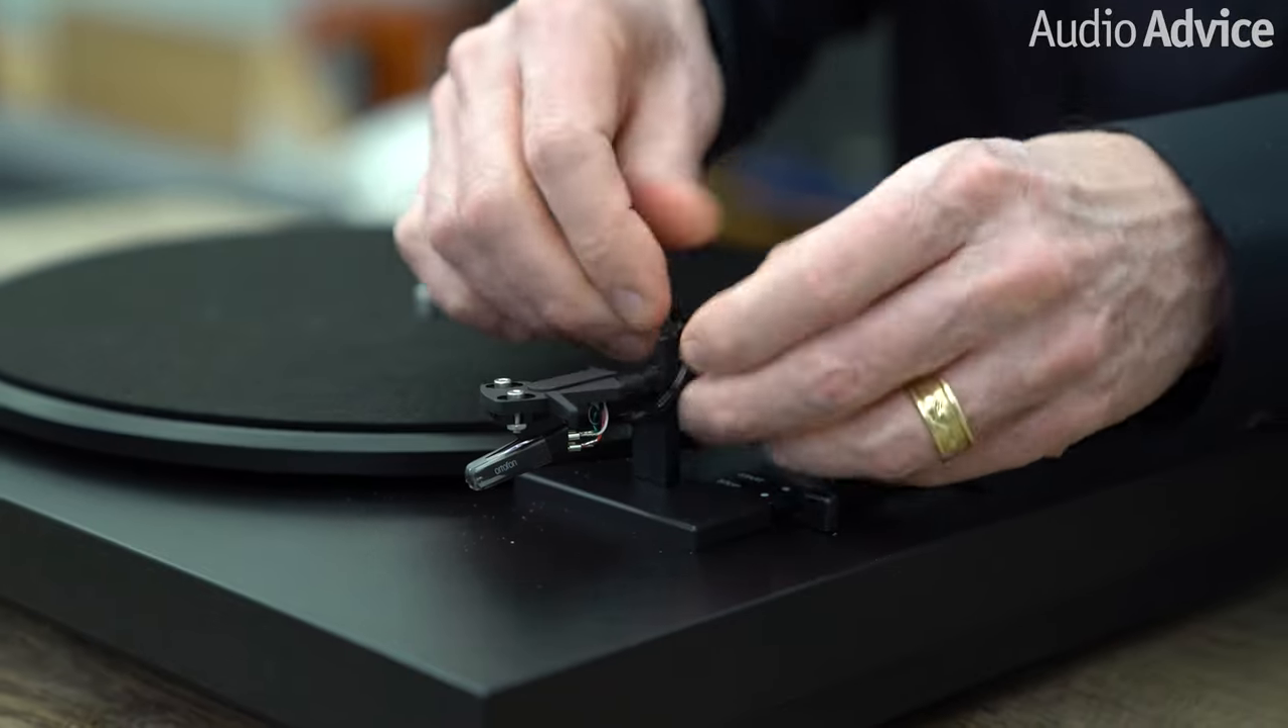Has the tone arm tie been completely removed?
No.